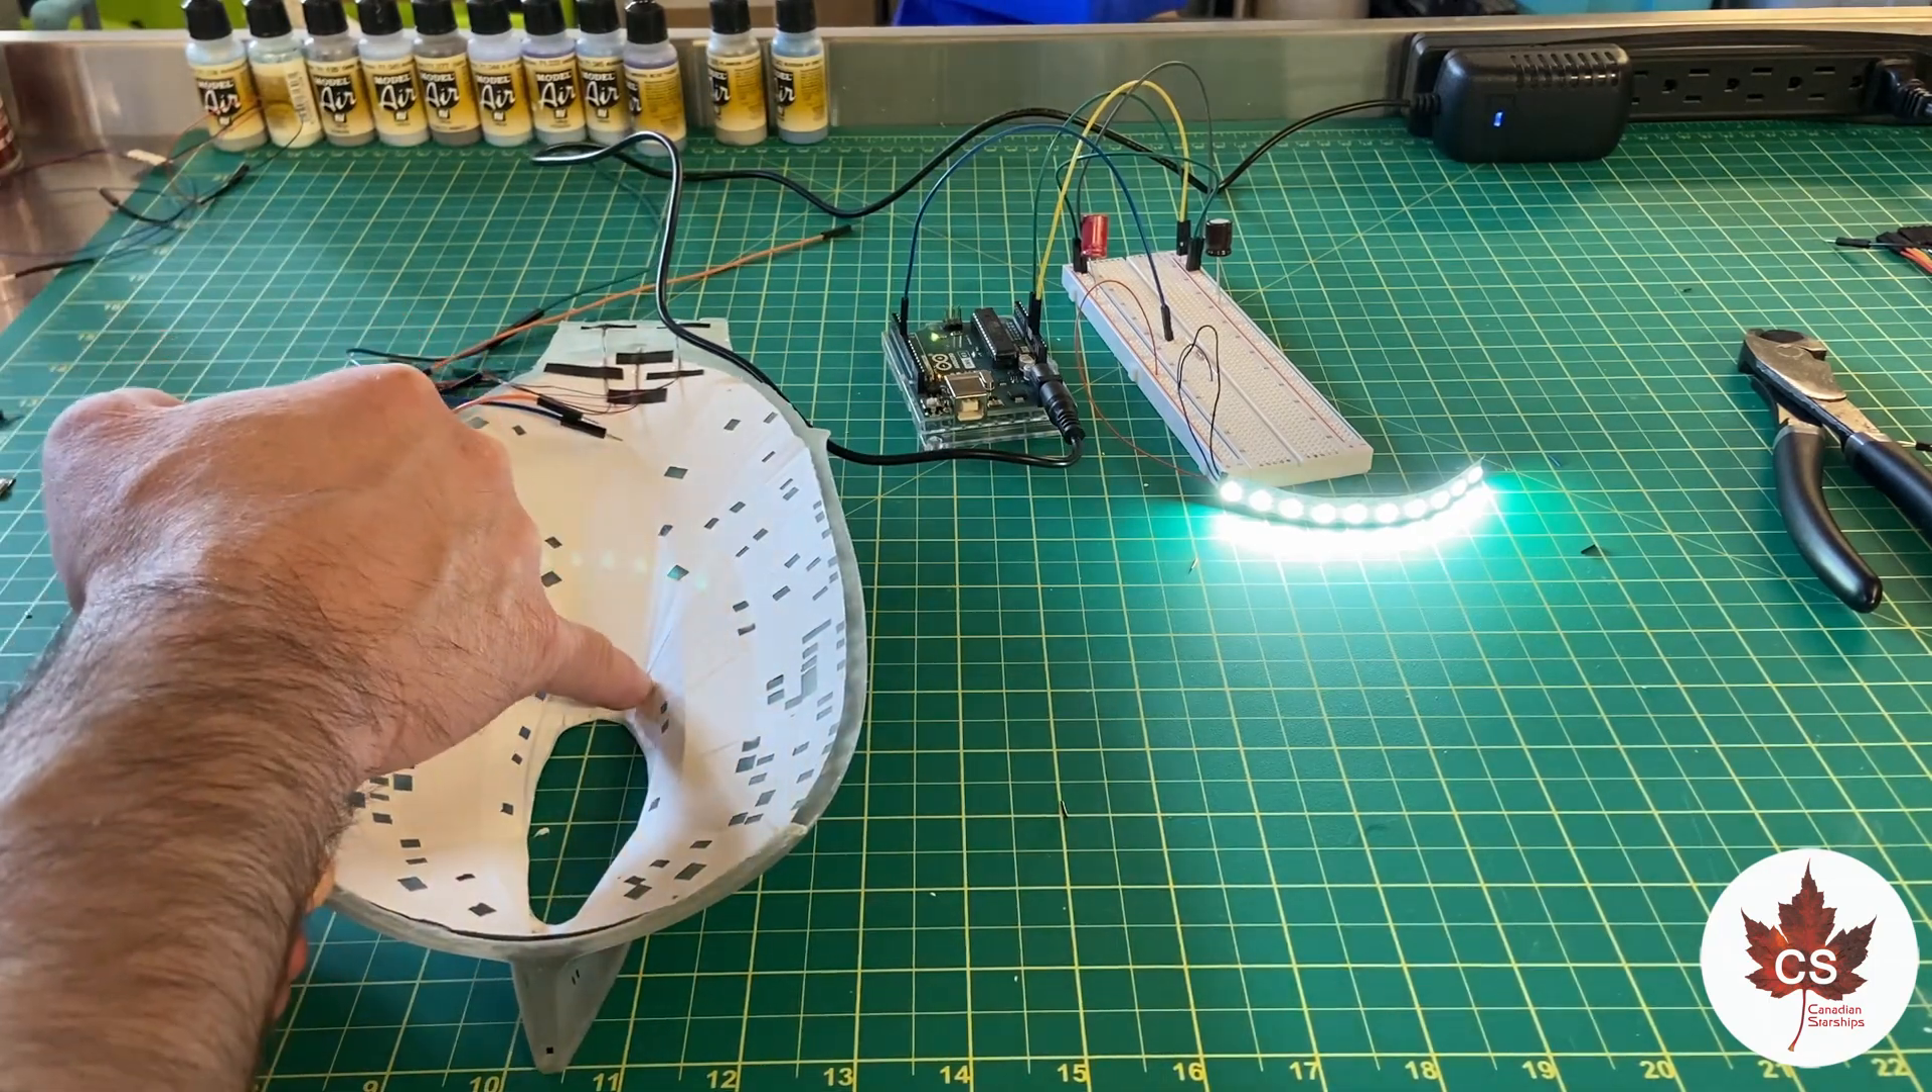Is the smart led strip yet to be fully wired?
No.